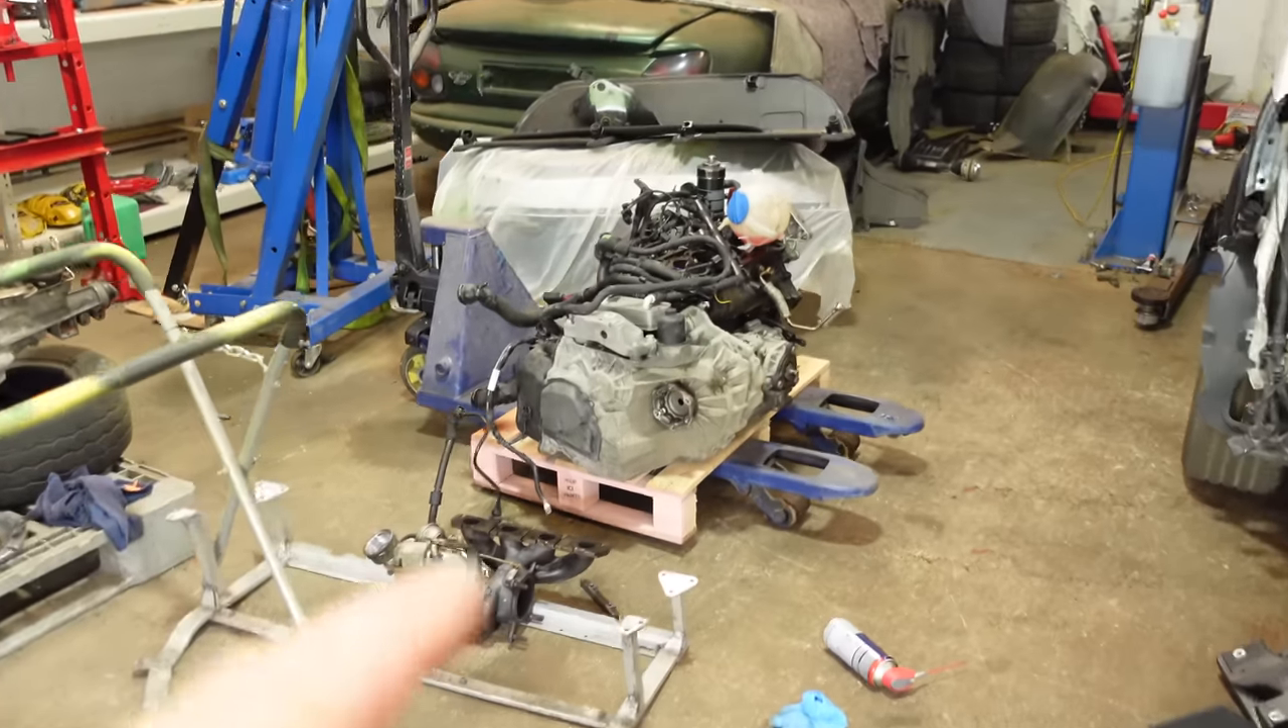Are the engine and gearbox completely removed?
Yes.